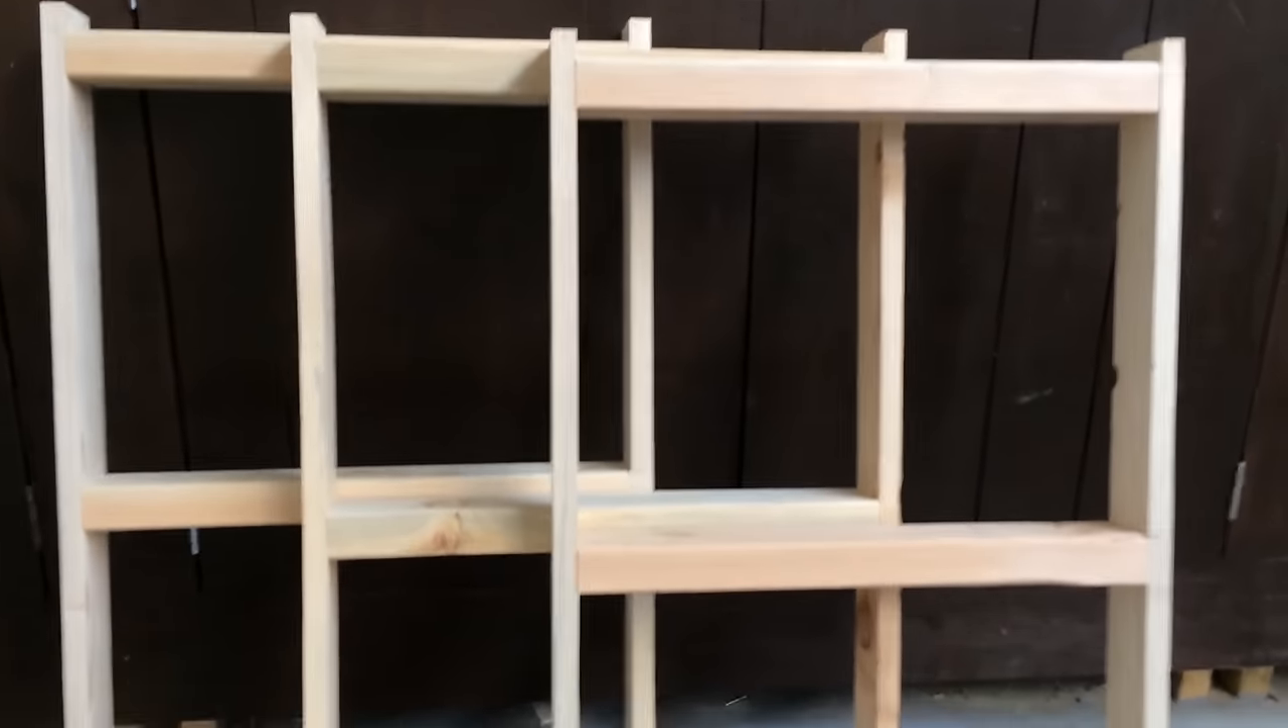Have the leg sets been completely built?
Yes.